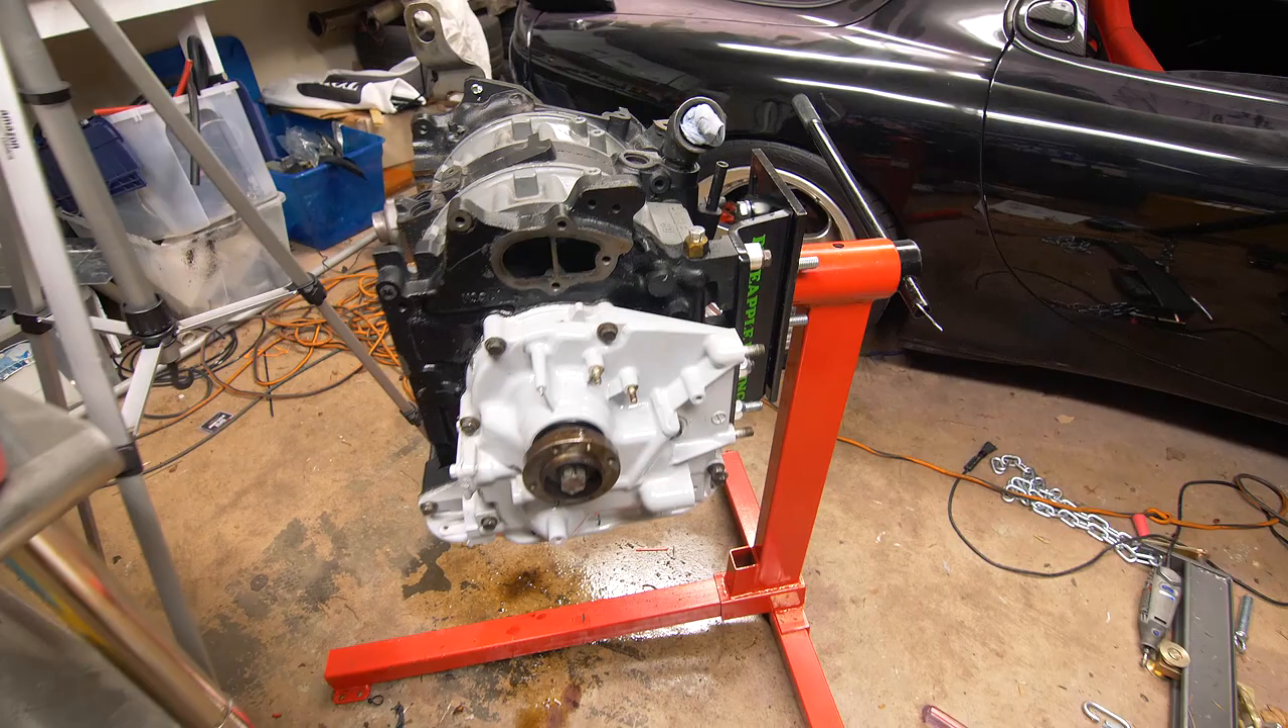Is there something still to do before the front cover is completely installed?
No.